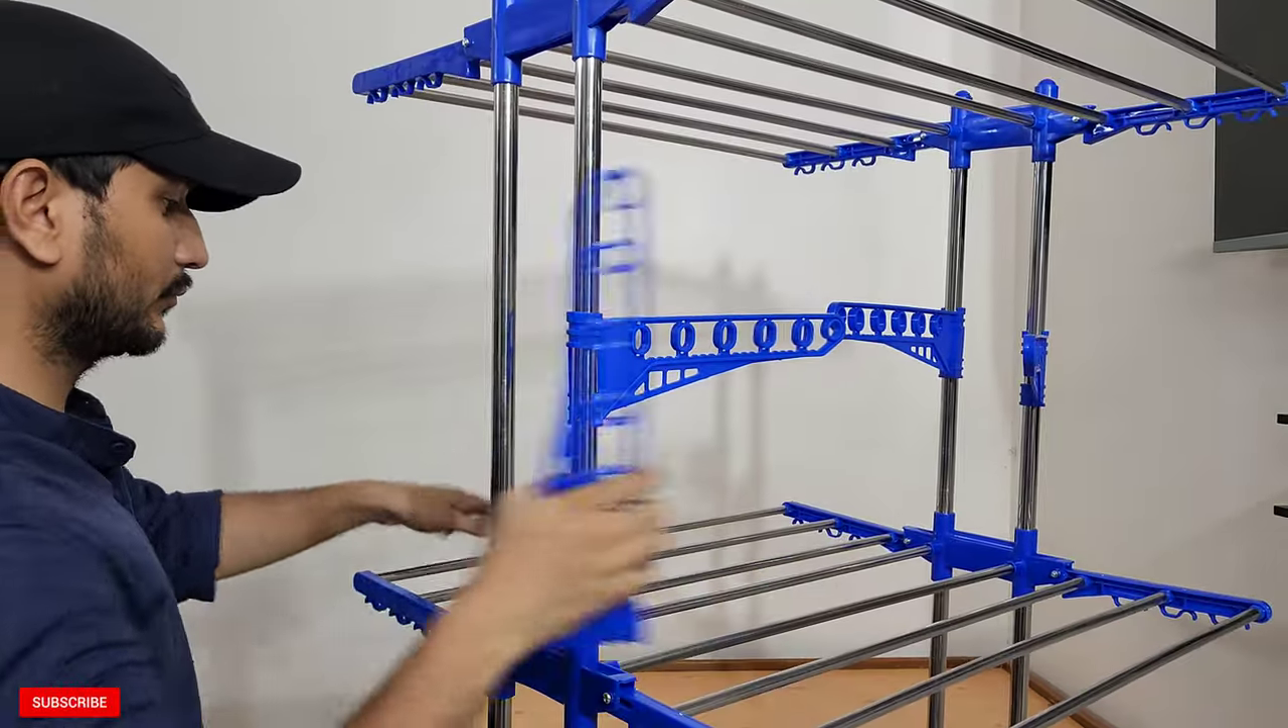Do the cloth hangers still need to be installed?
Yes.